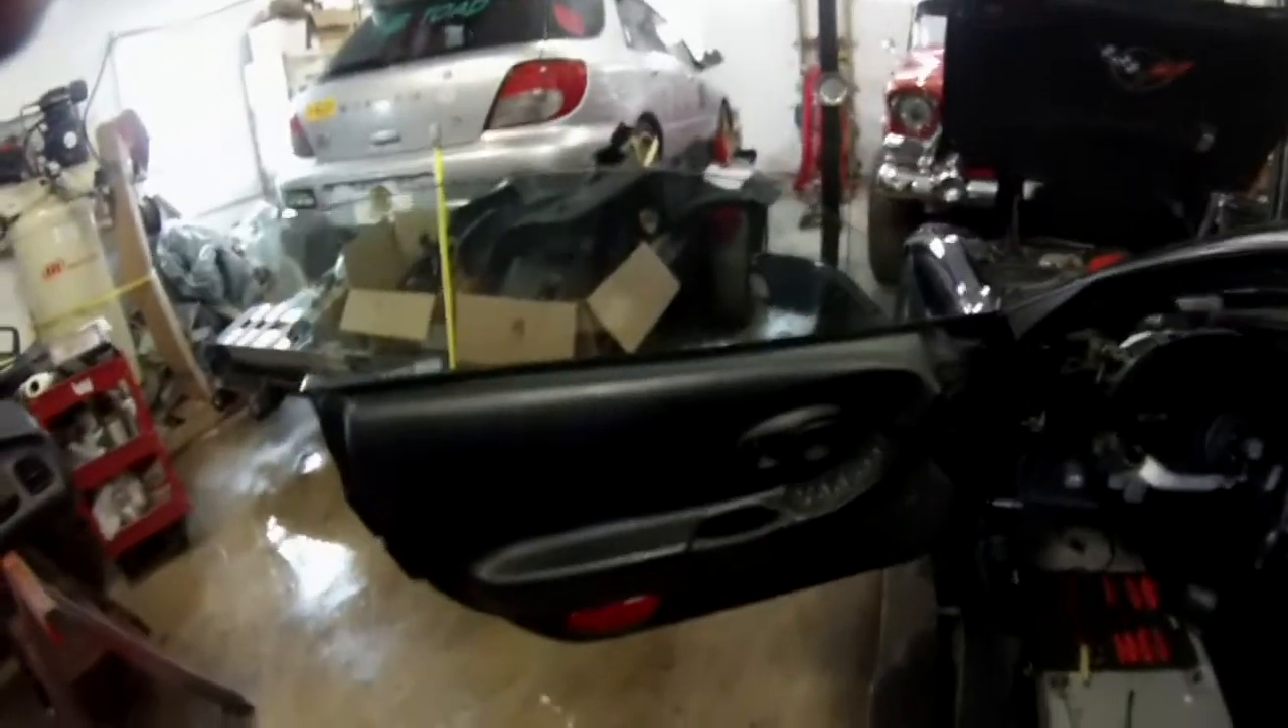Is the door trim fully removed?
No.